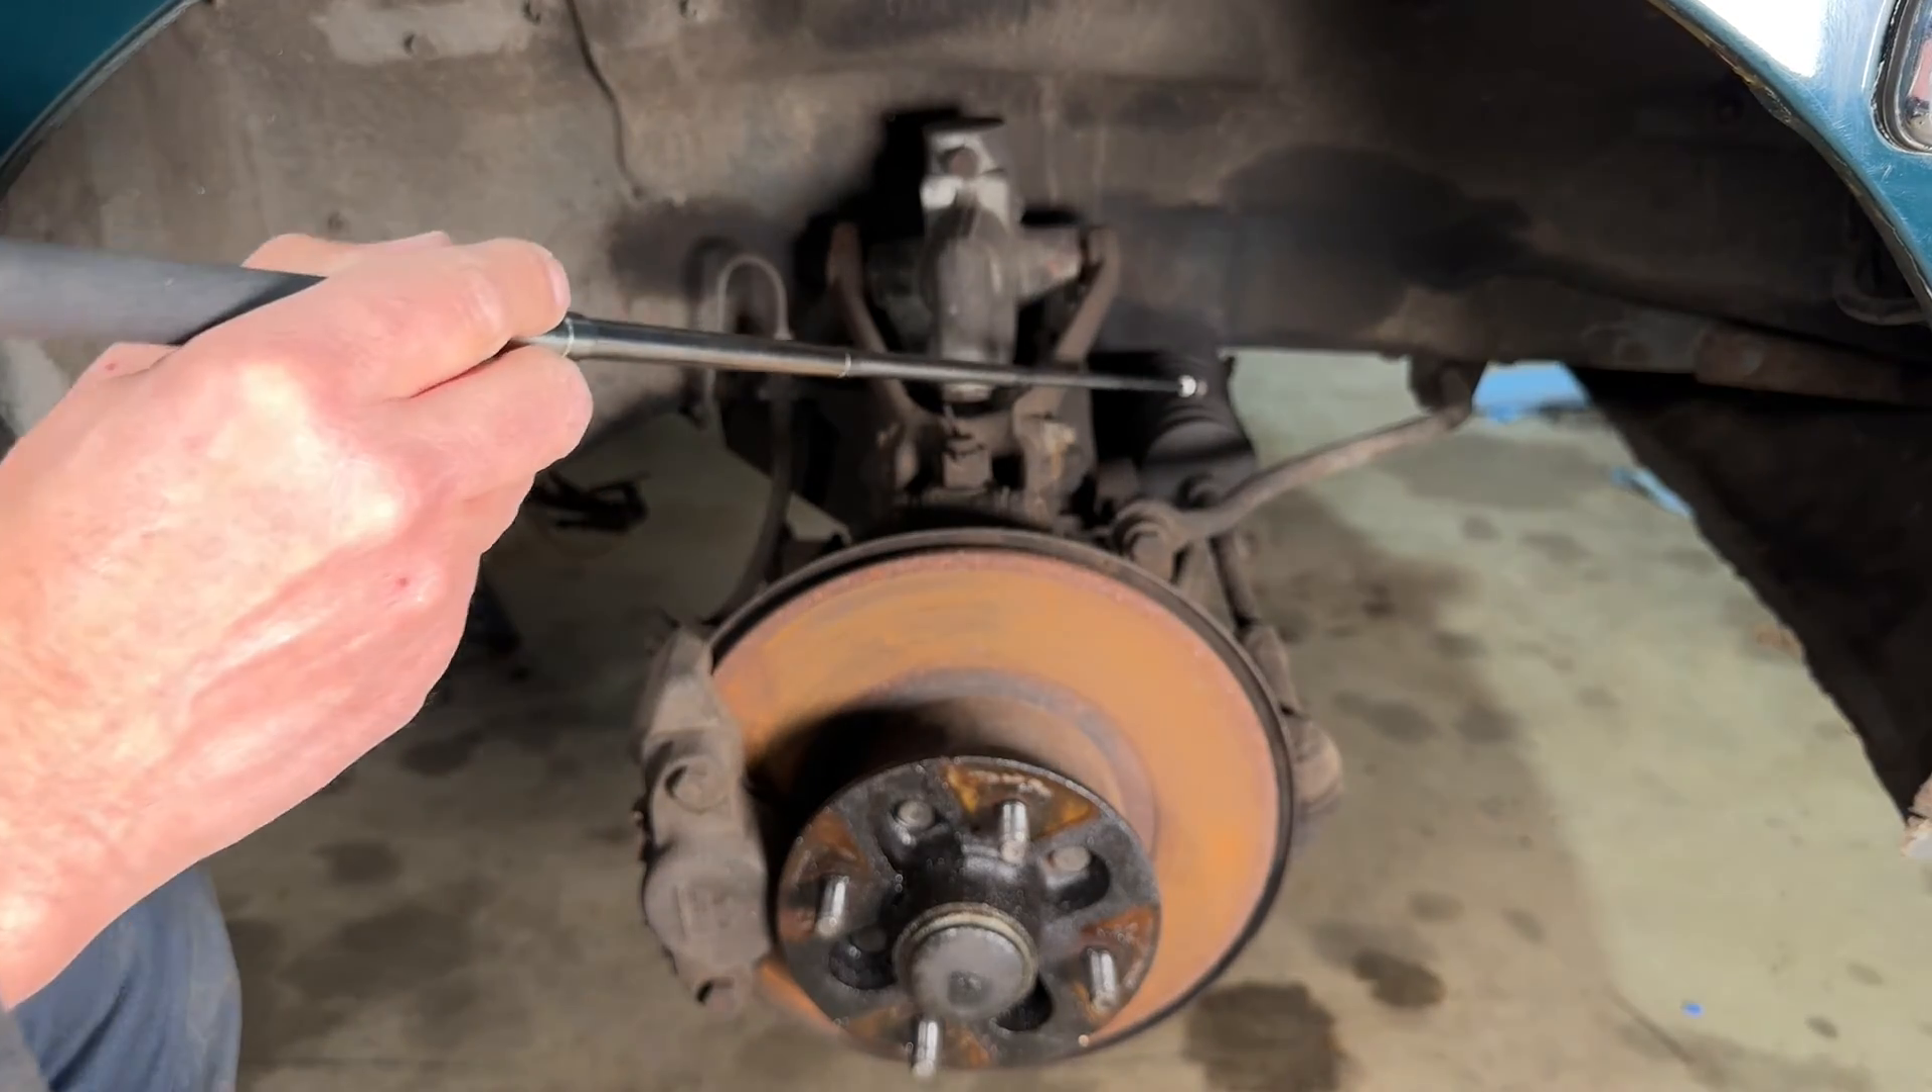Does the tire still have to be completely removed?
No.